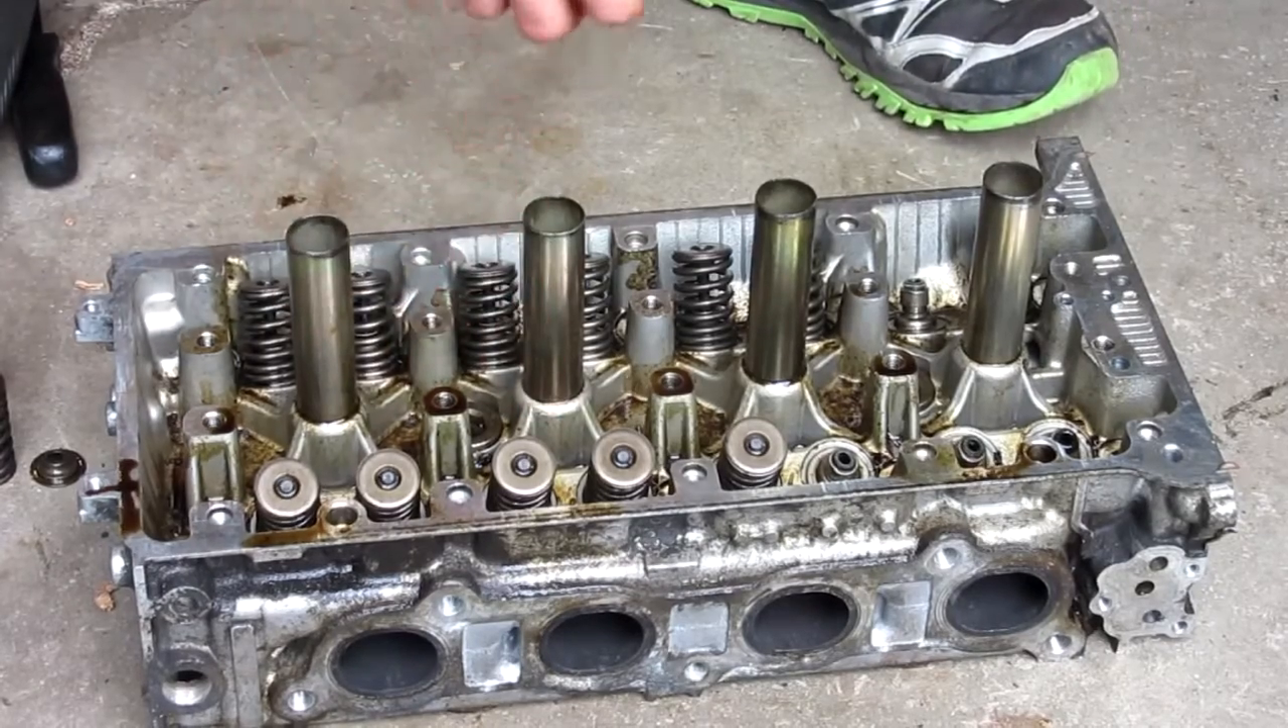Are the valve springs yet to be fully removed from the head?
Yes.